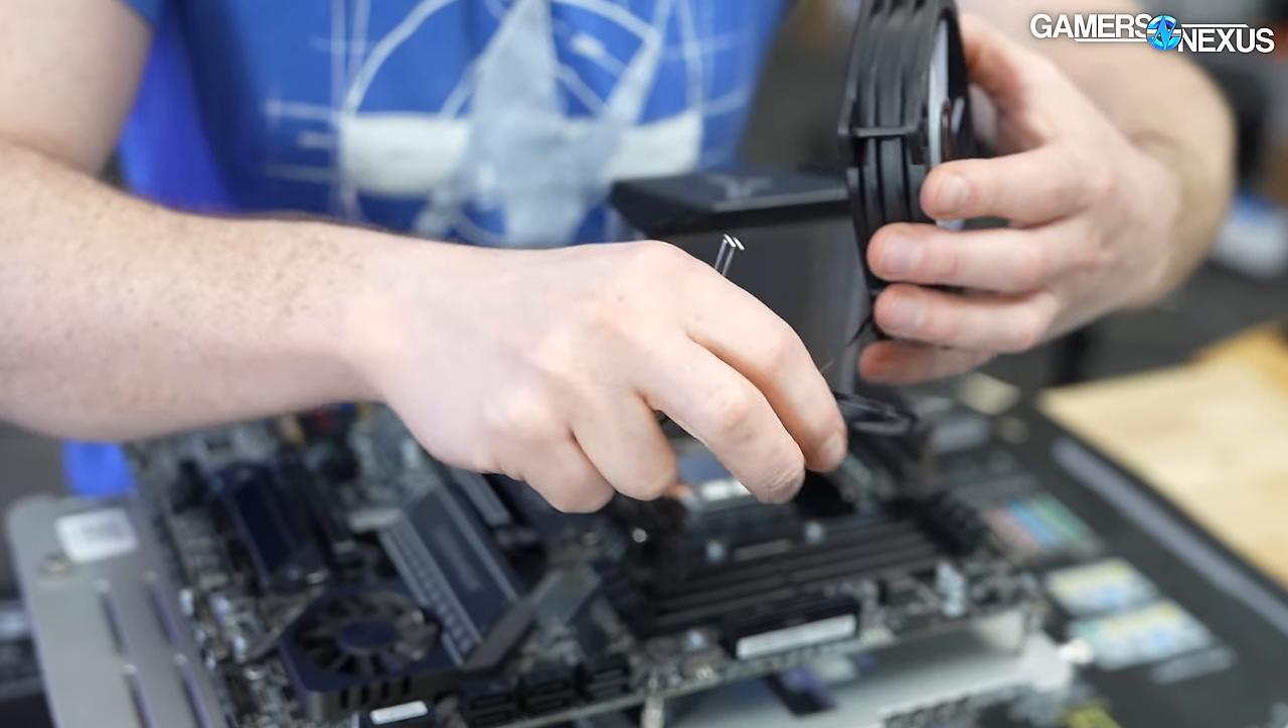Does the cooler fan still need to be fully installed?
Yes.